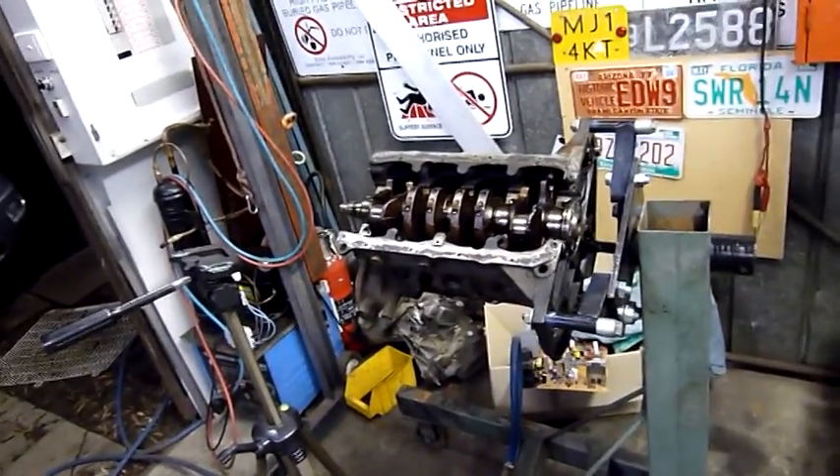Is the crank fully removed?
No.